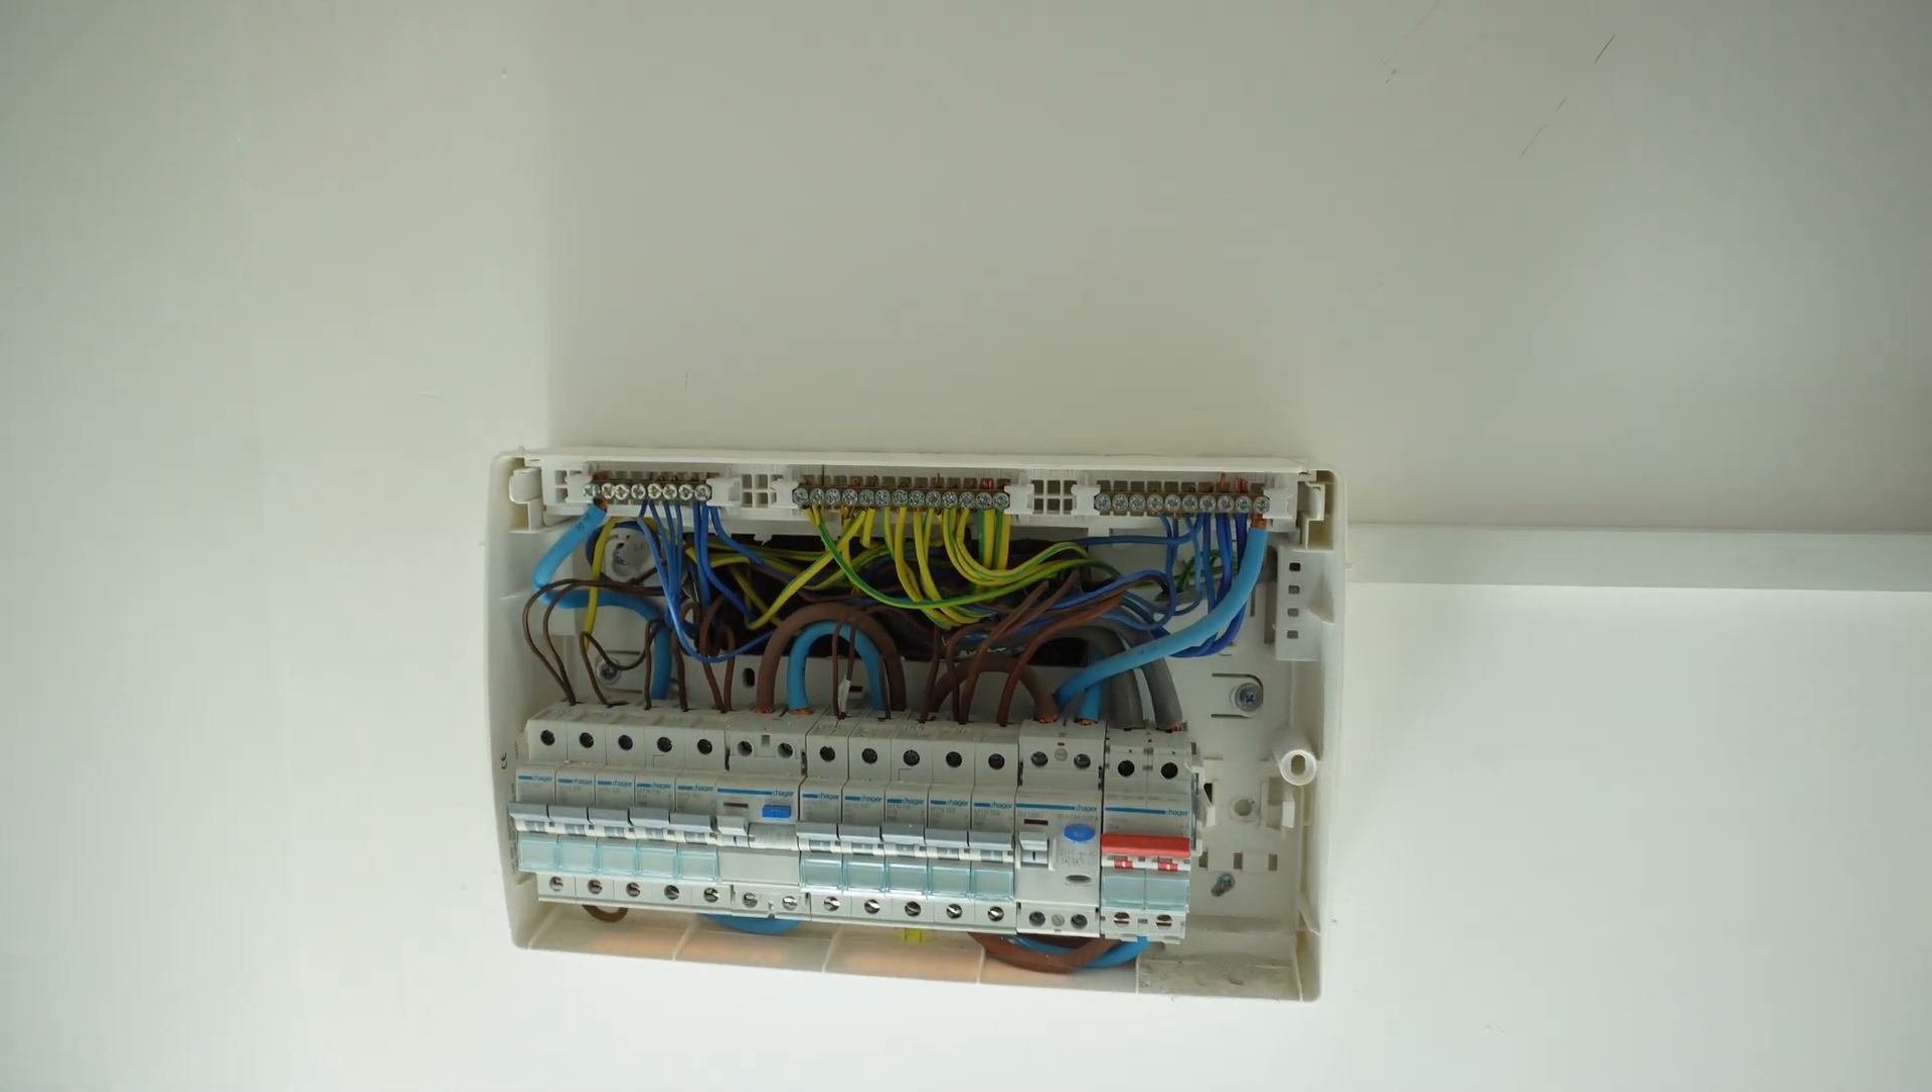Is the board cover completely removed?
Yes.